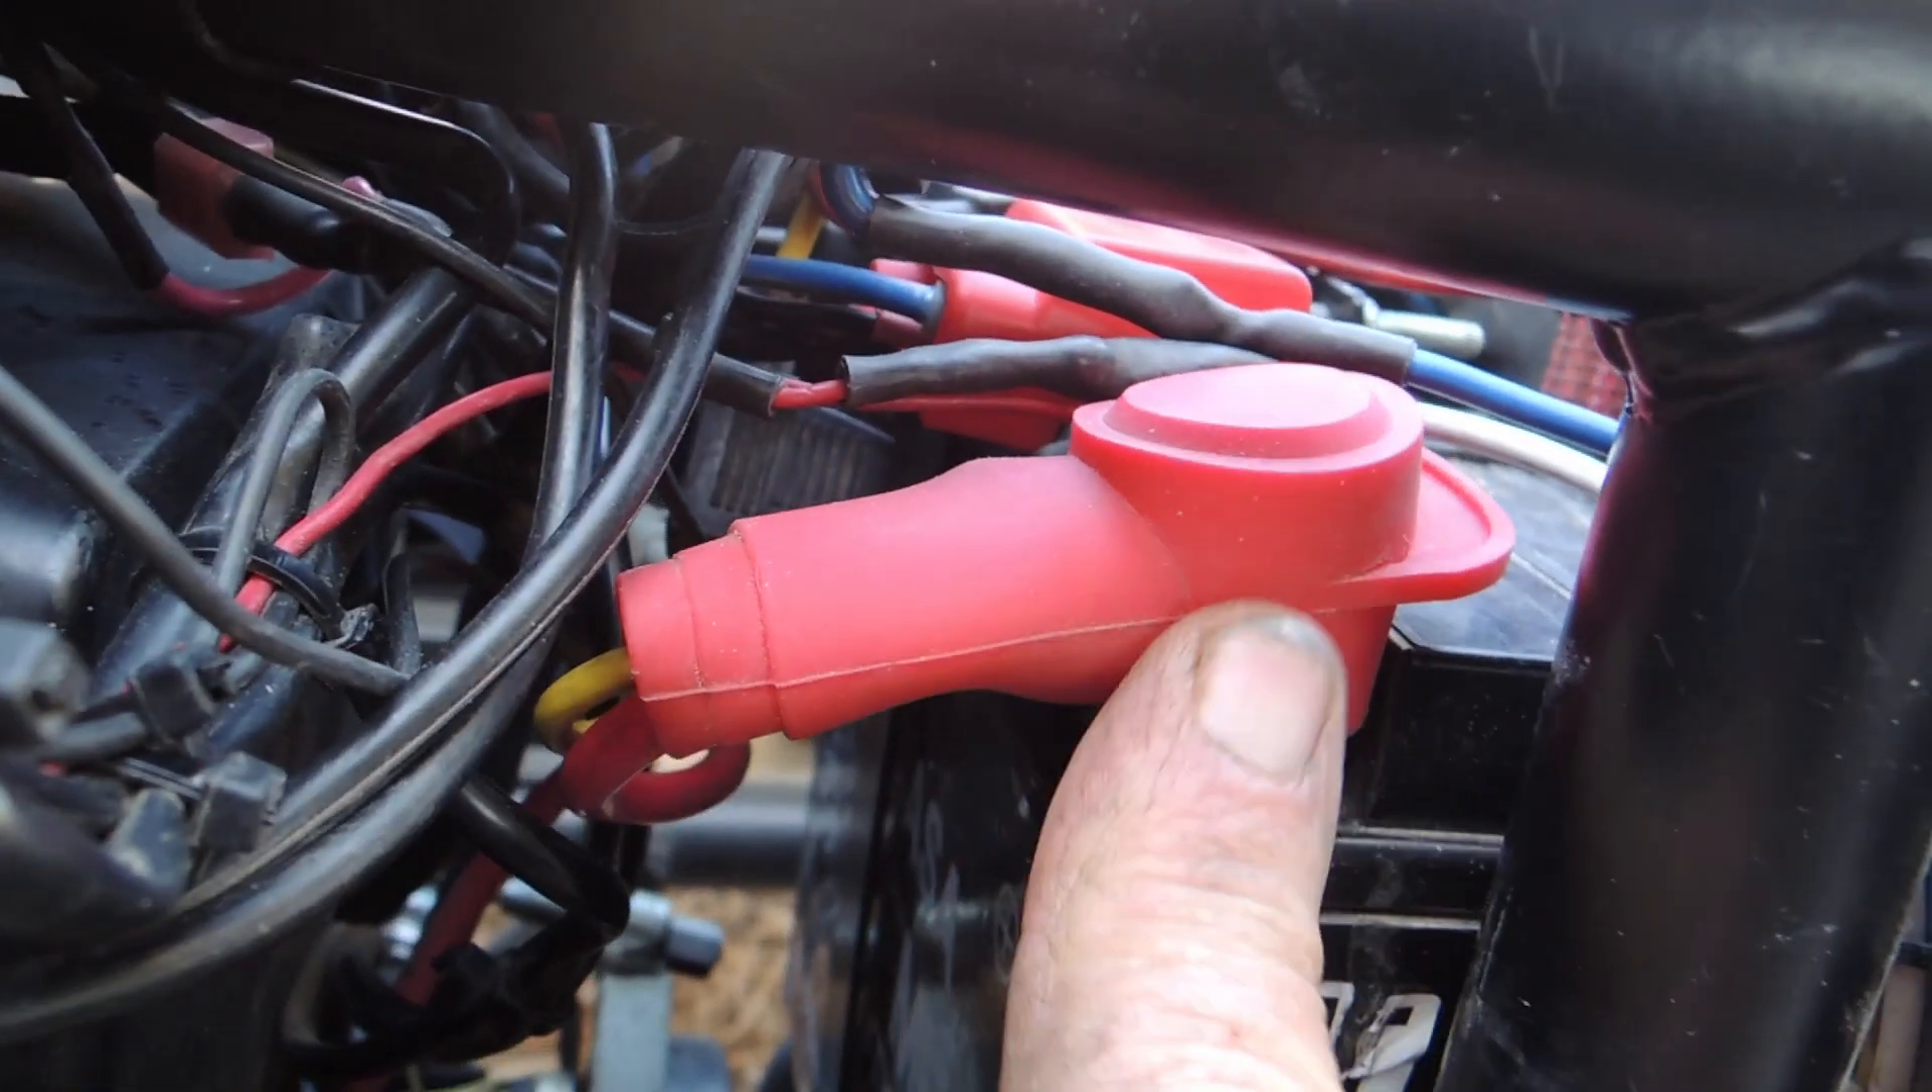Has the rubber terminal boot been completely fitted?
Yes.